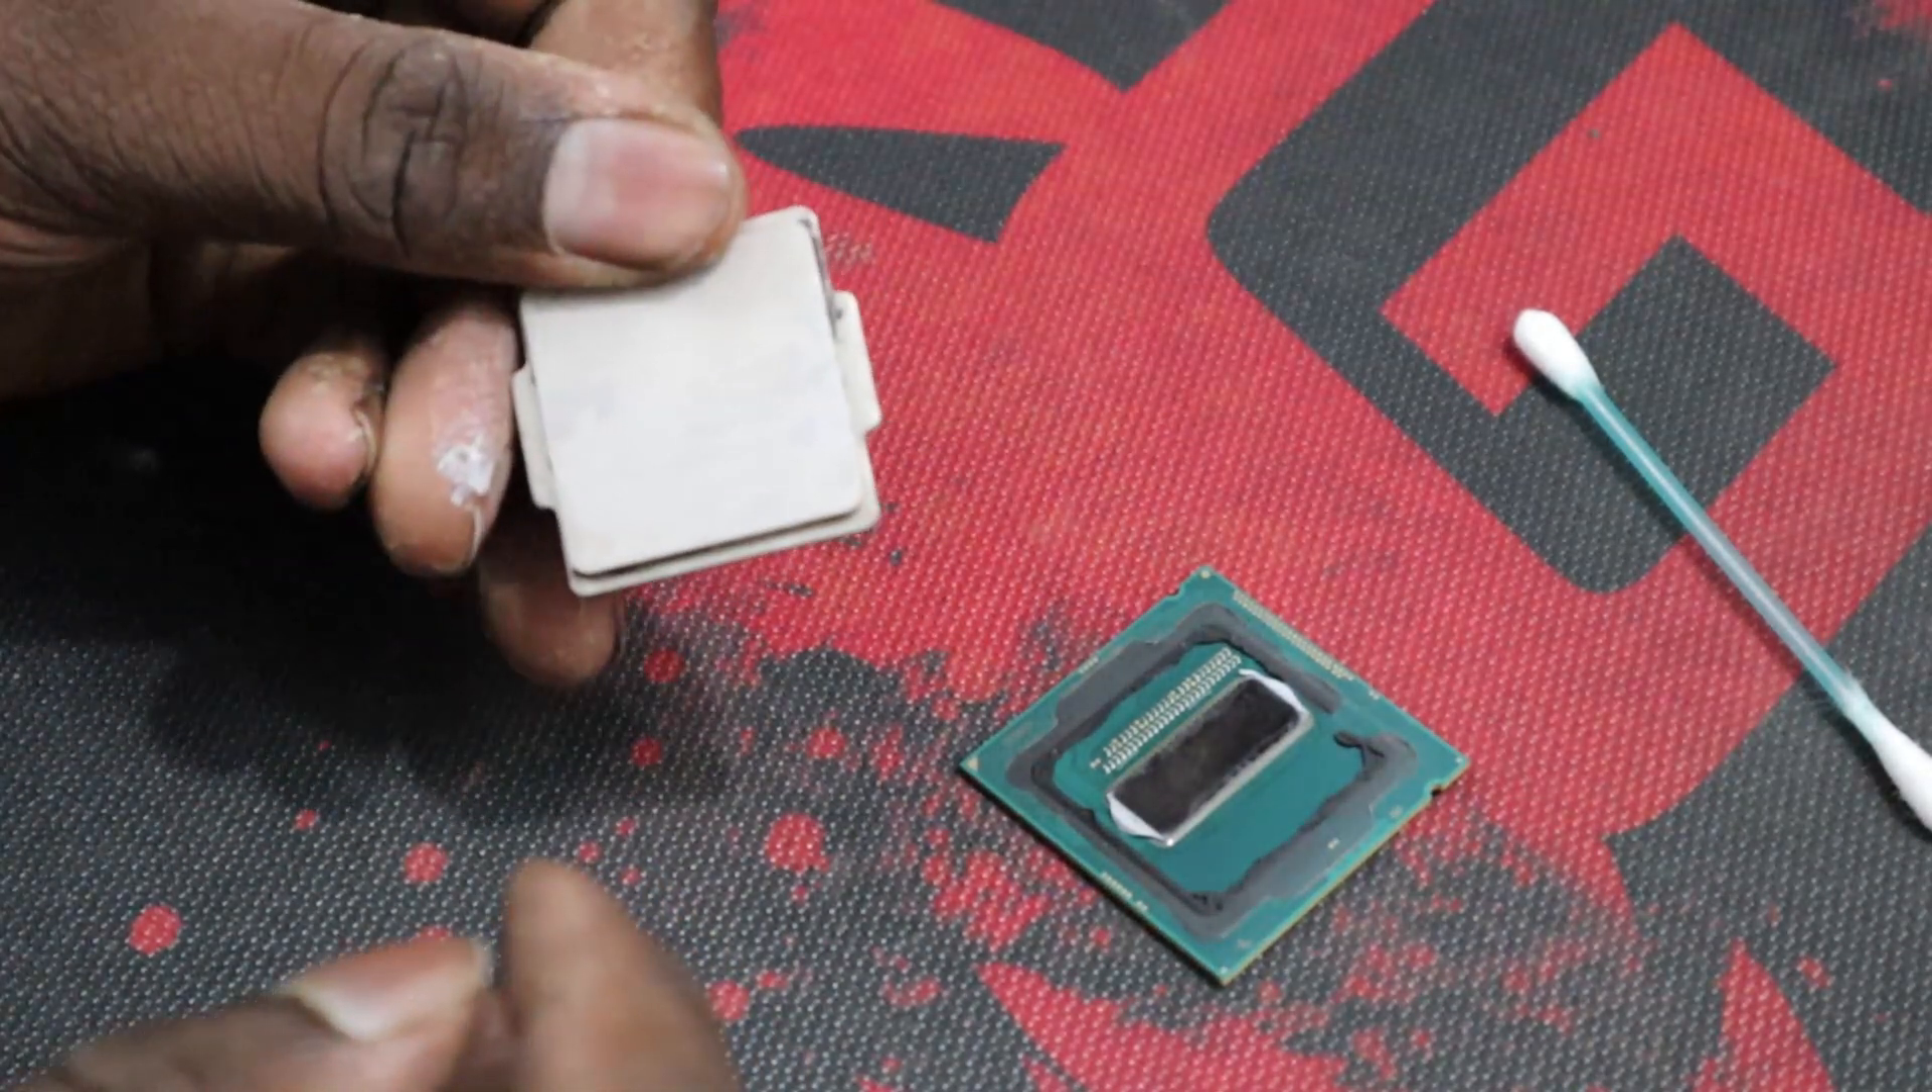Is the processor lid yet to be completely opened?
No.